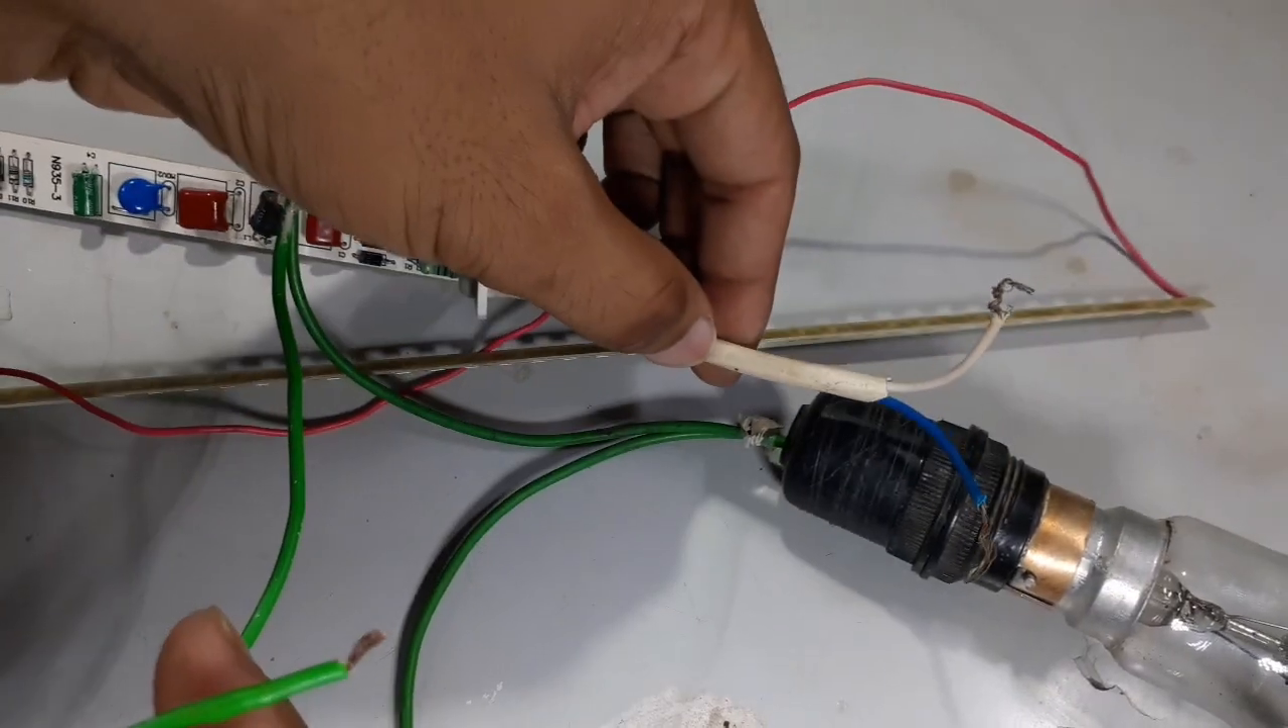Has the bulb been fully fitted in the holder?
Yes.